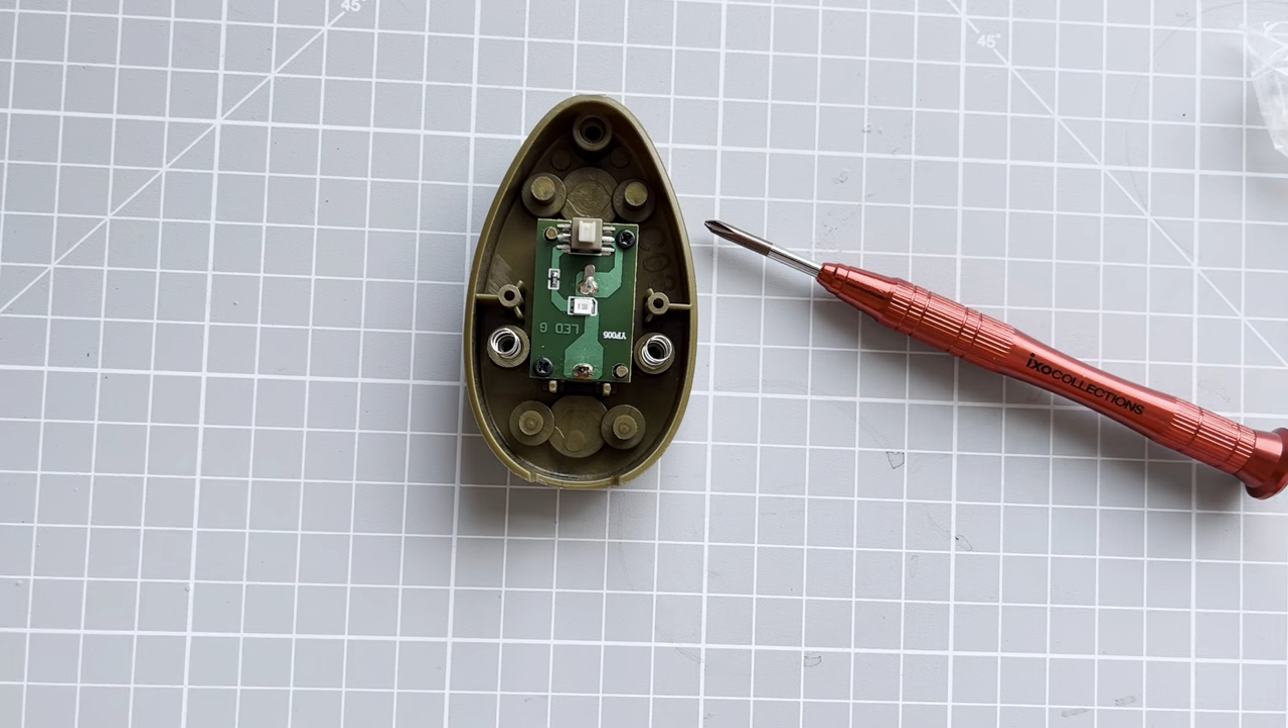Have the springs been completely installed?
Yes.